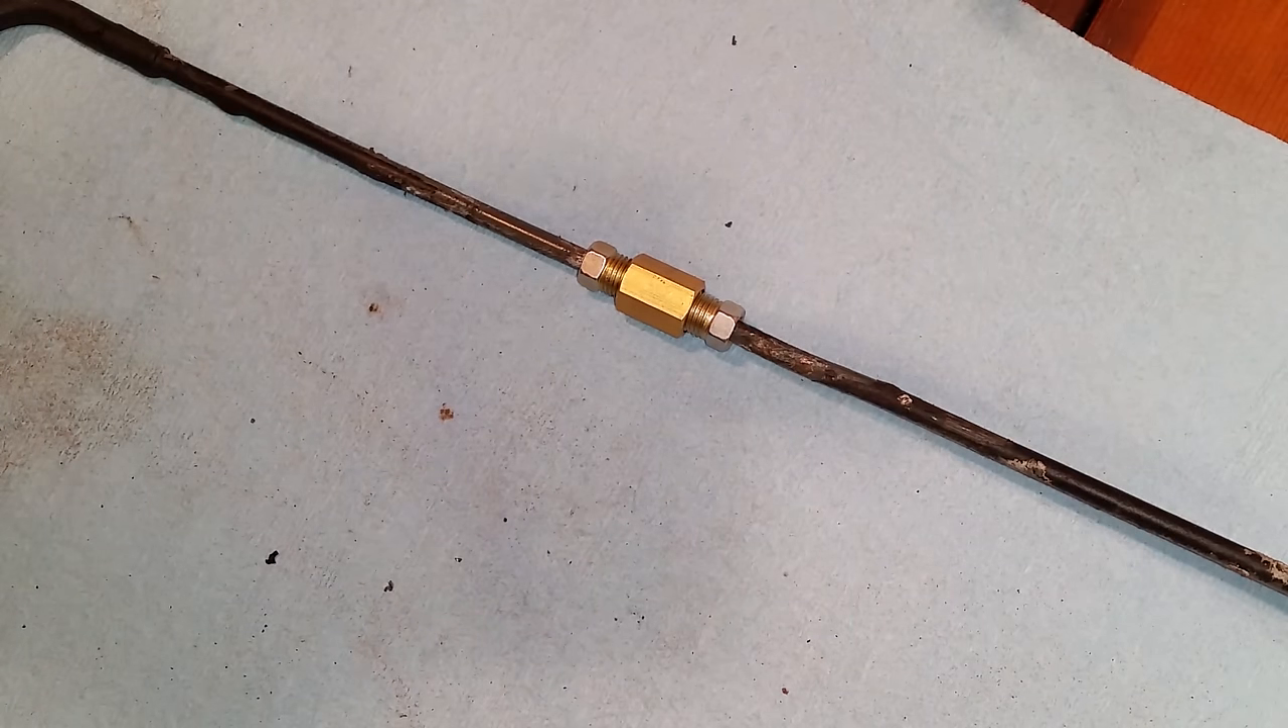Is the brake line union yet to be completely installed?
No.